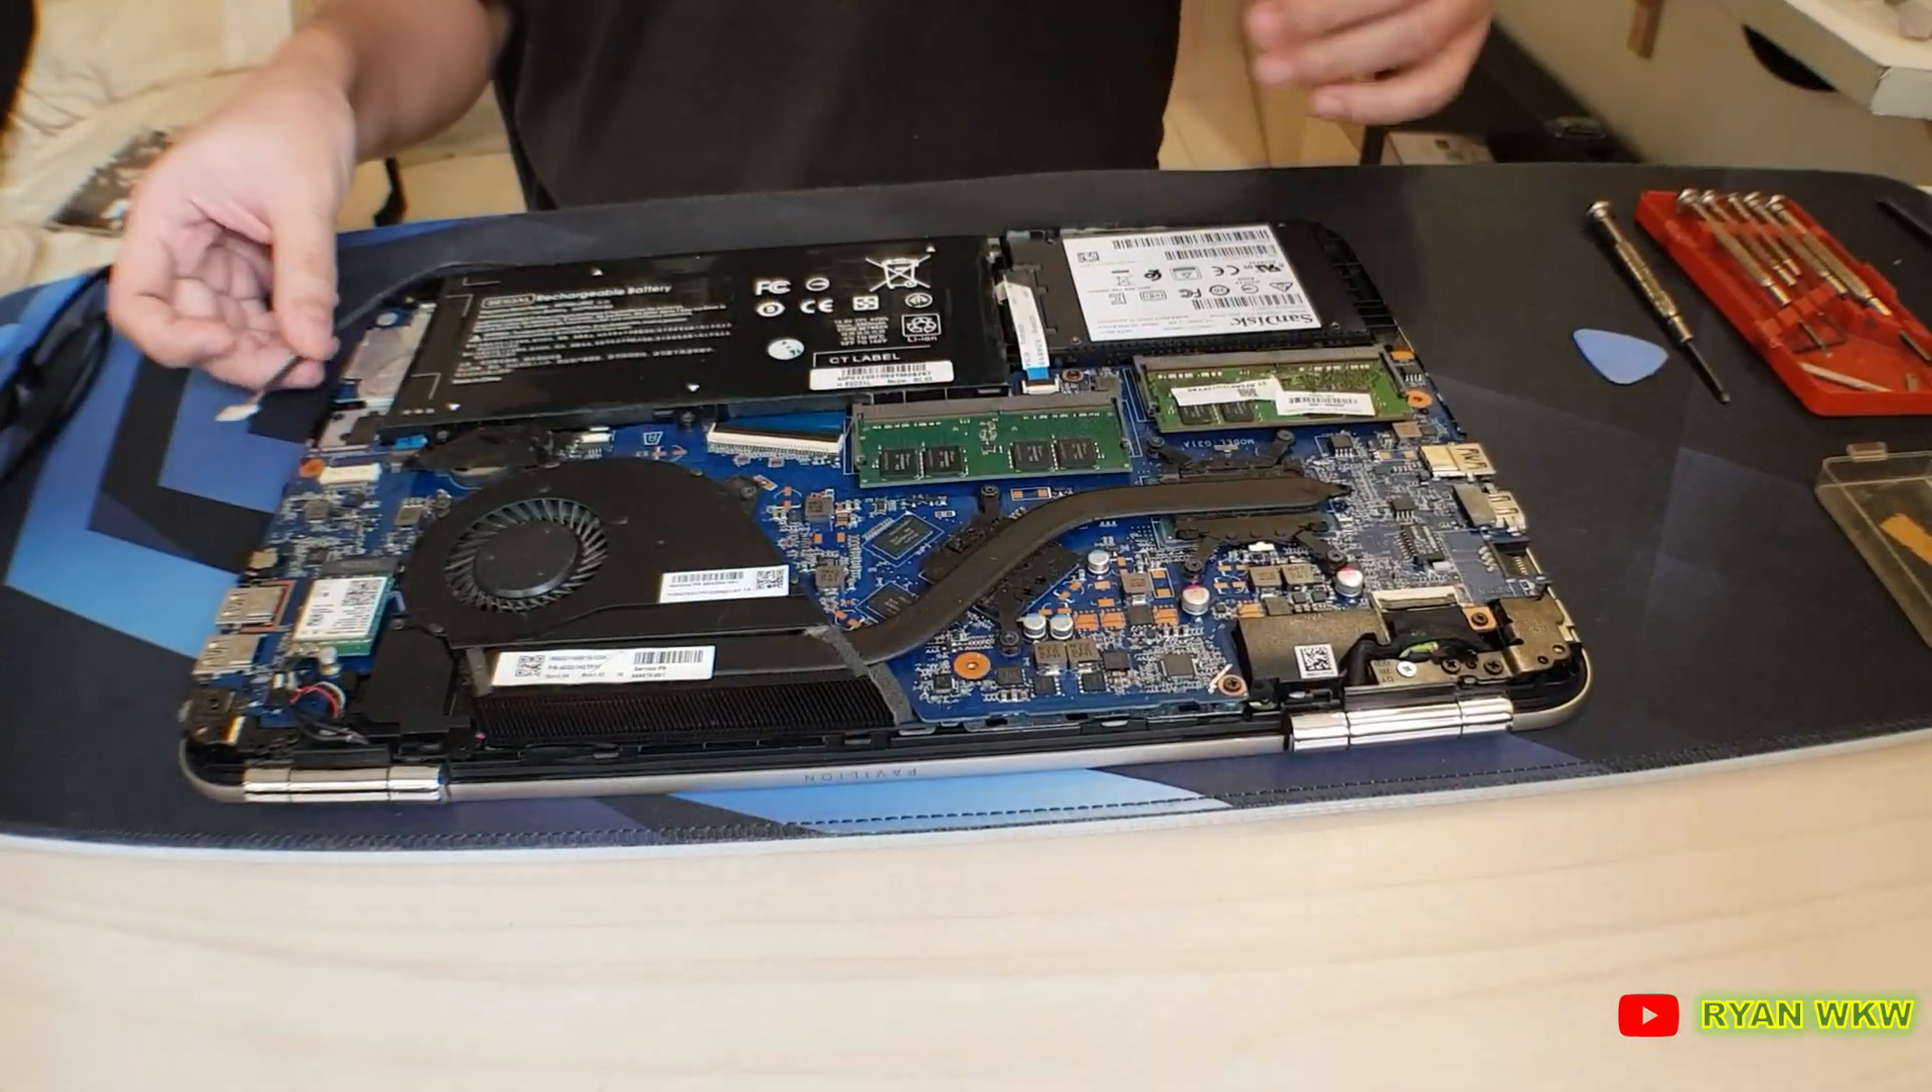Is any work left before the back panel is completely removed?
No.